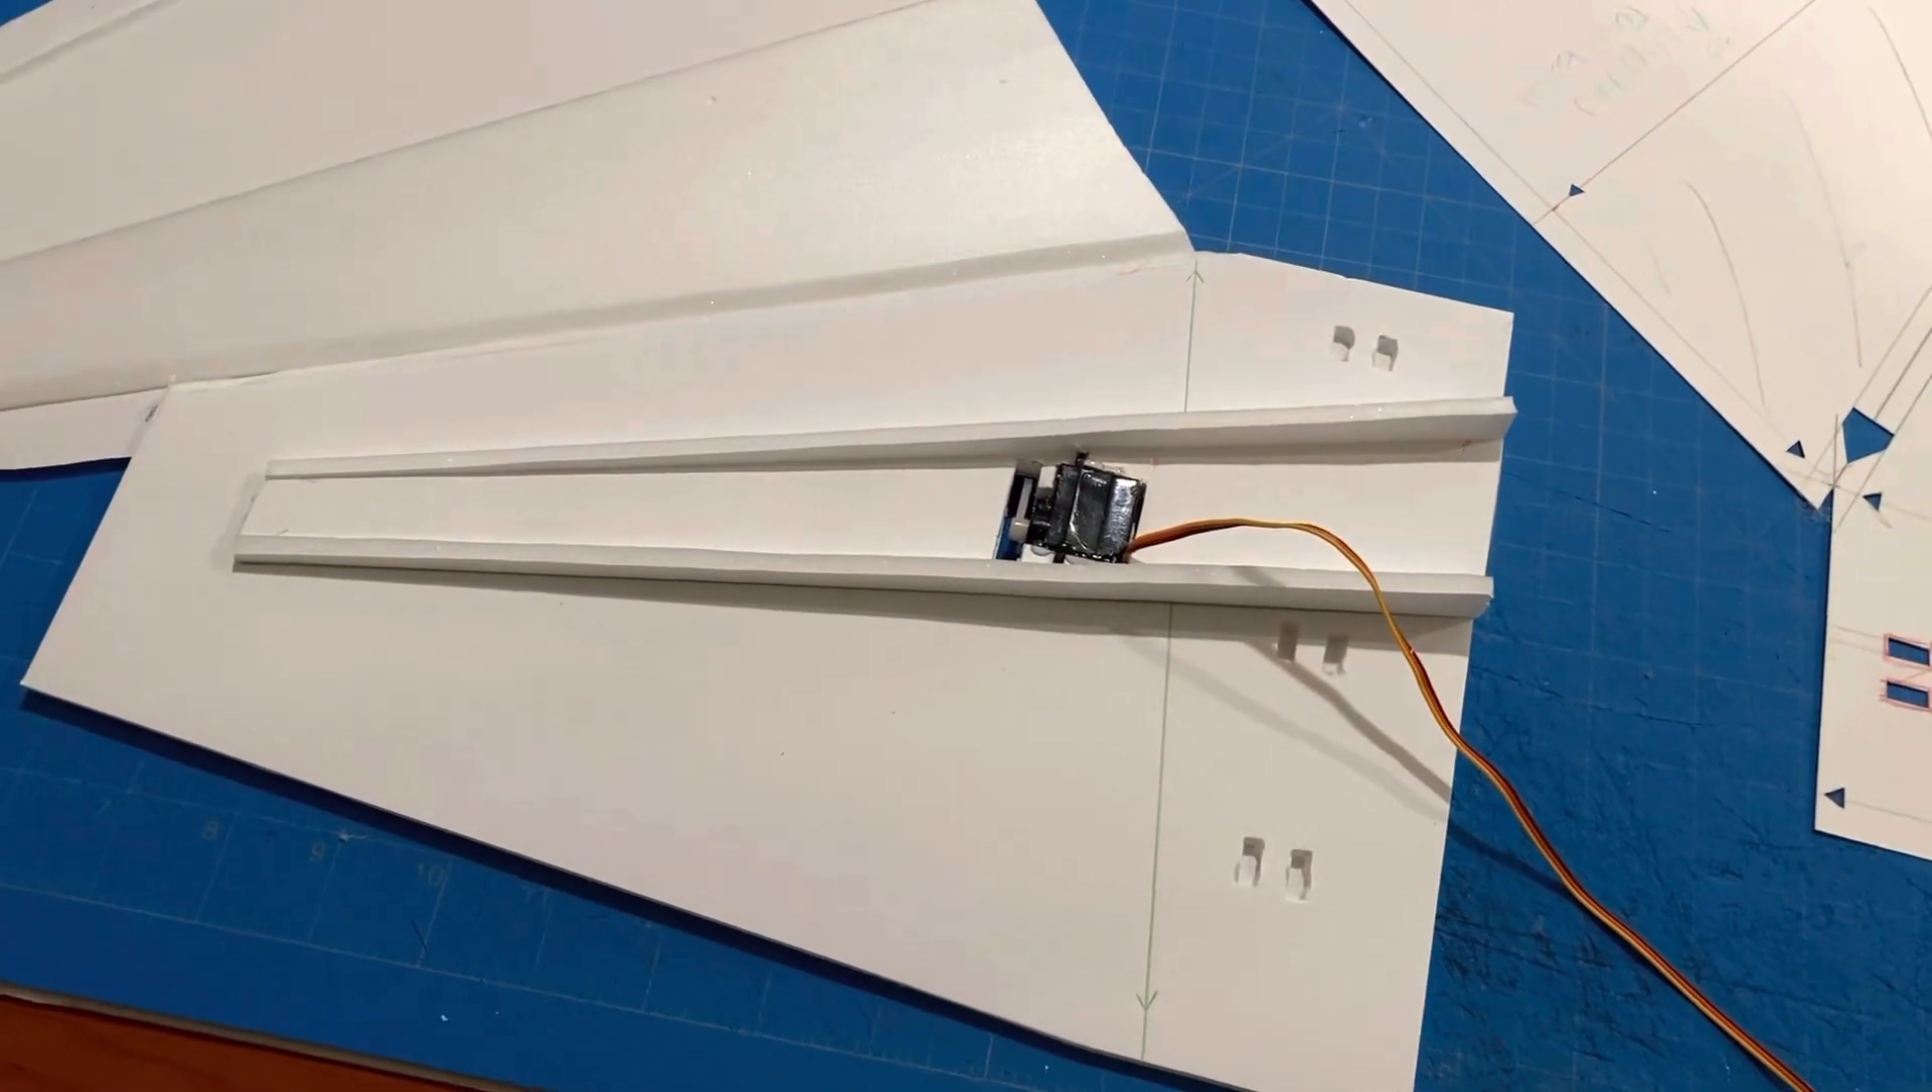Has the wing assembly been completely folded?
No.